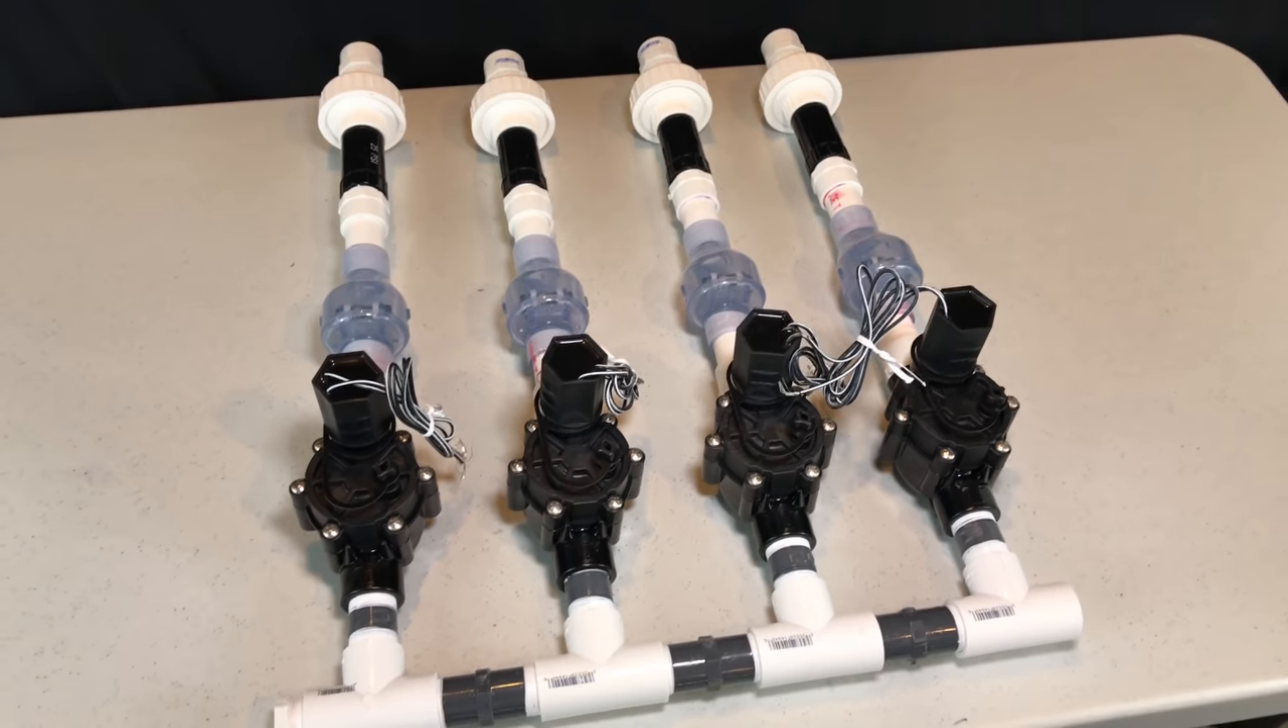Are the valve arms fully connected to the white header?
Yes.